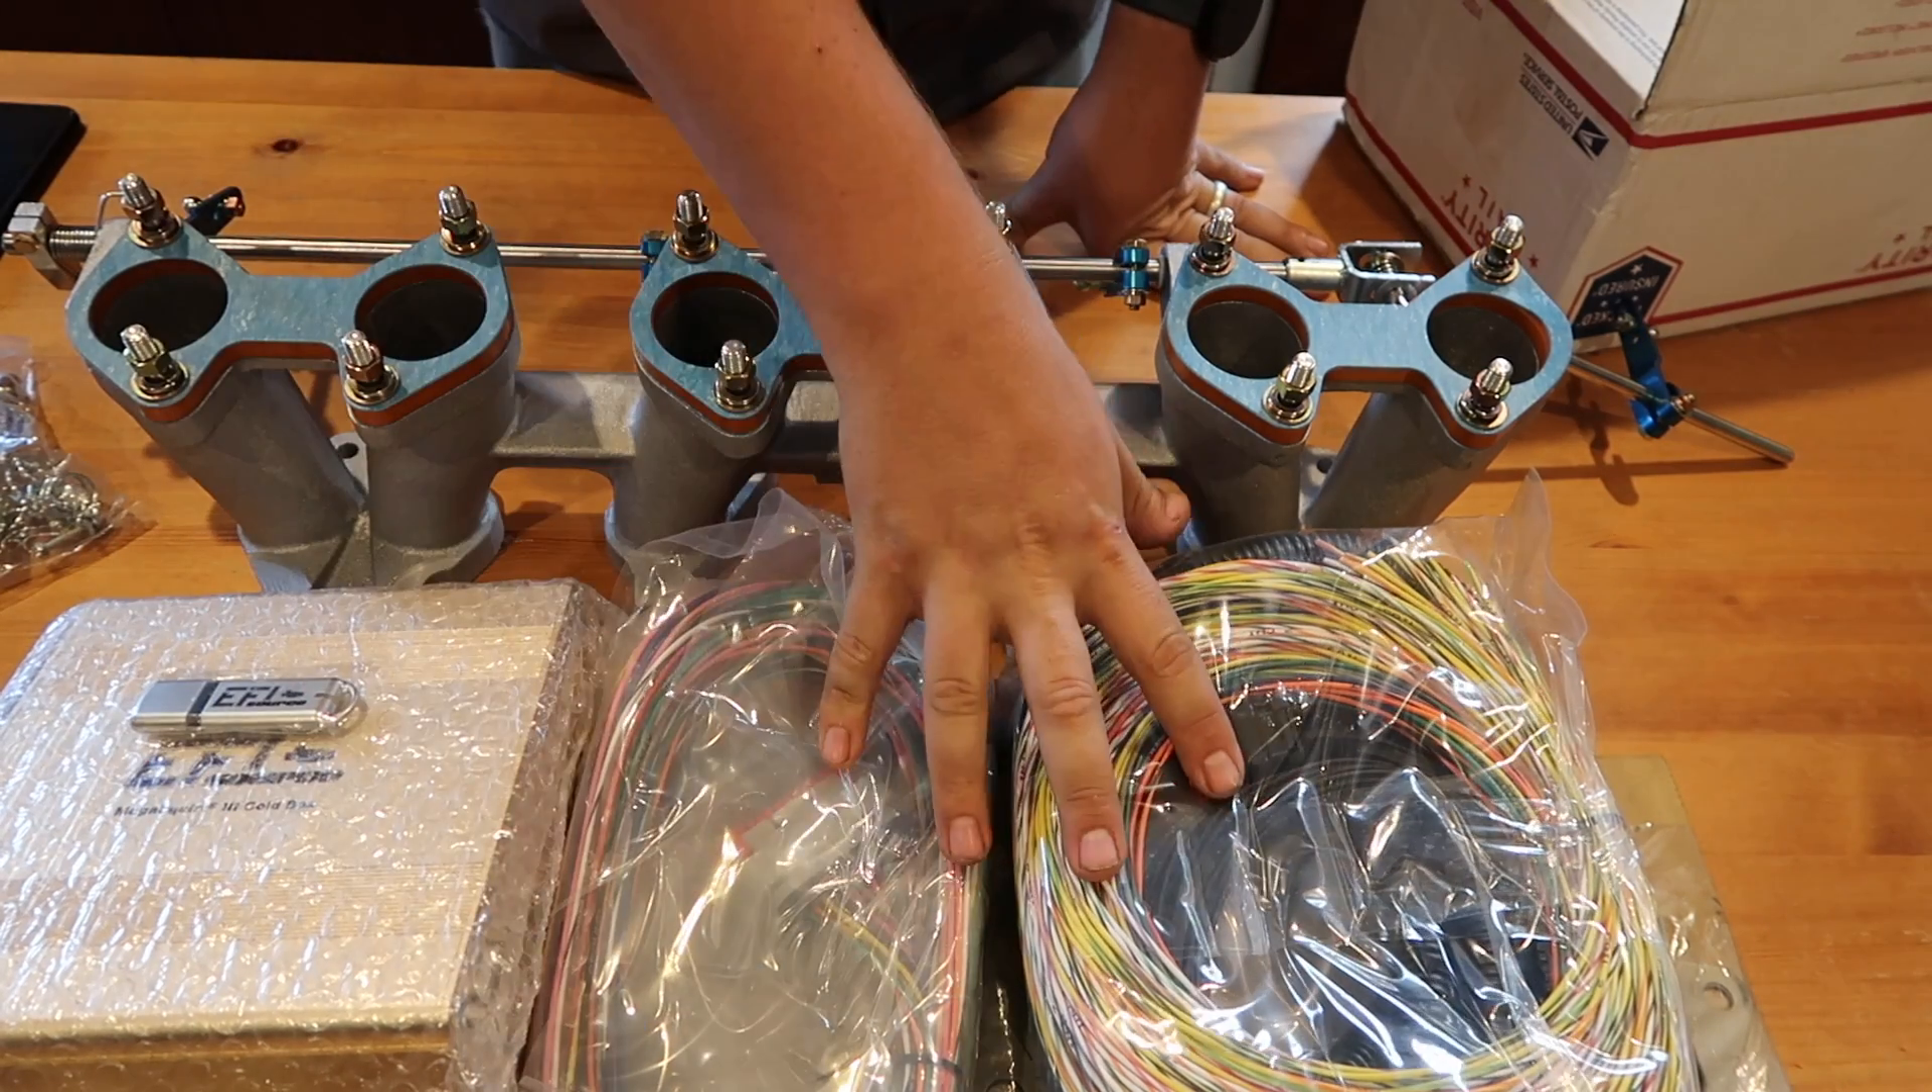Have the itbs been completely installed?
No.